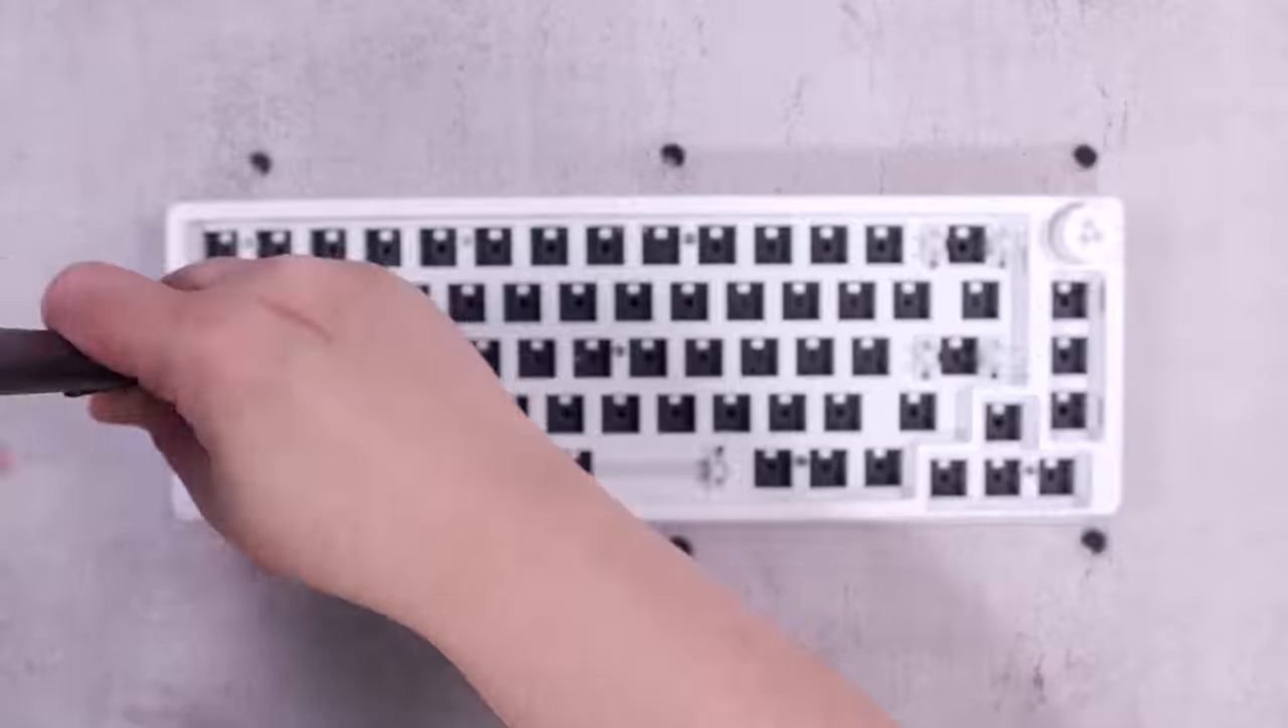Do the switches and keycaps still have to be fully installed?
Yes.